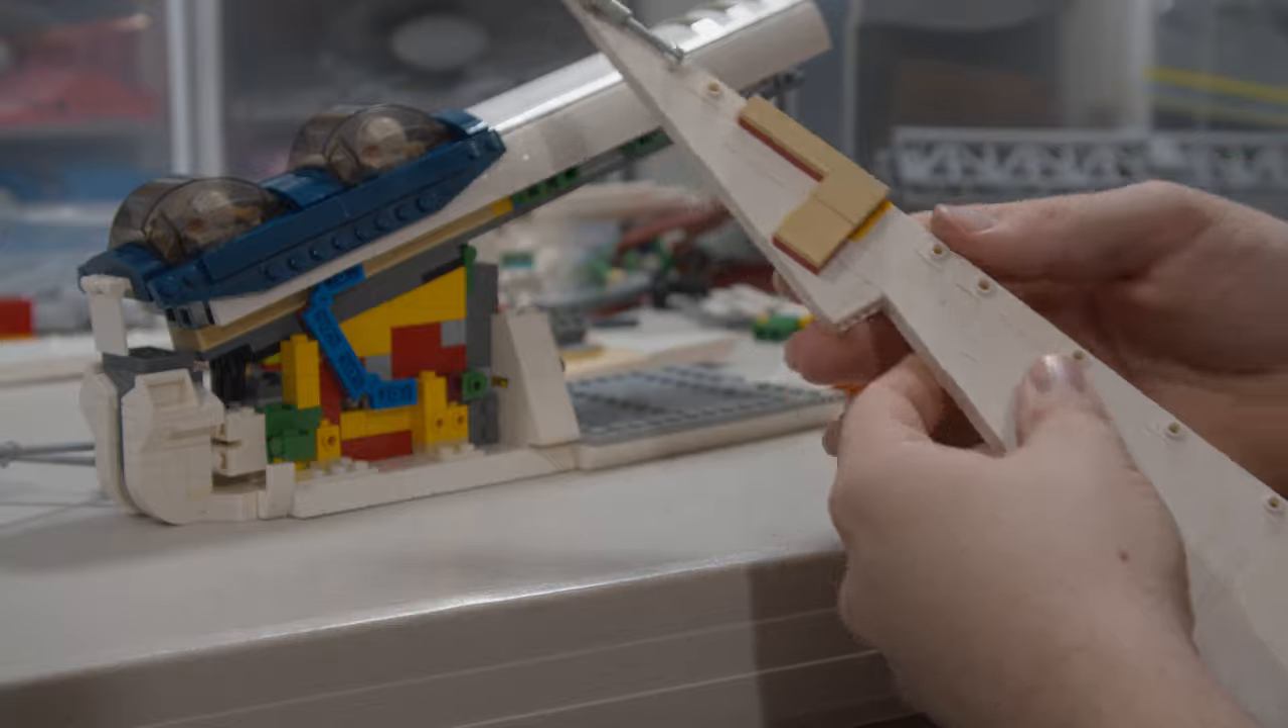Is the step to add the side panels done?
No.